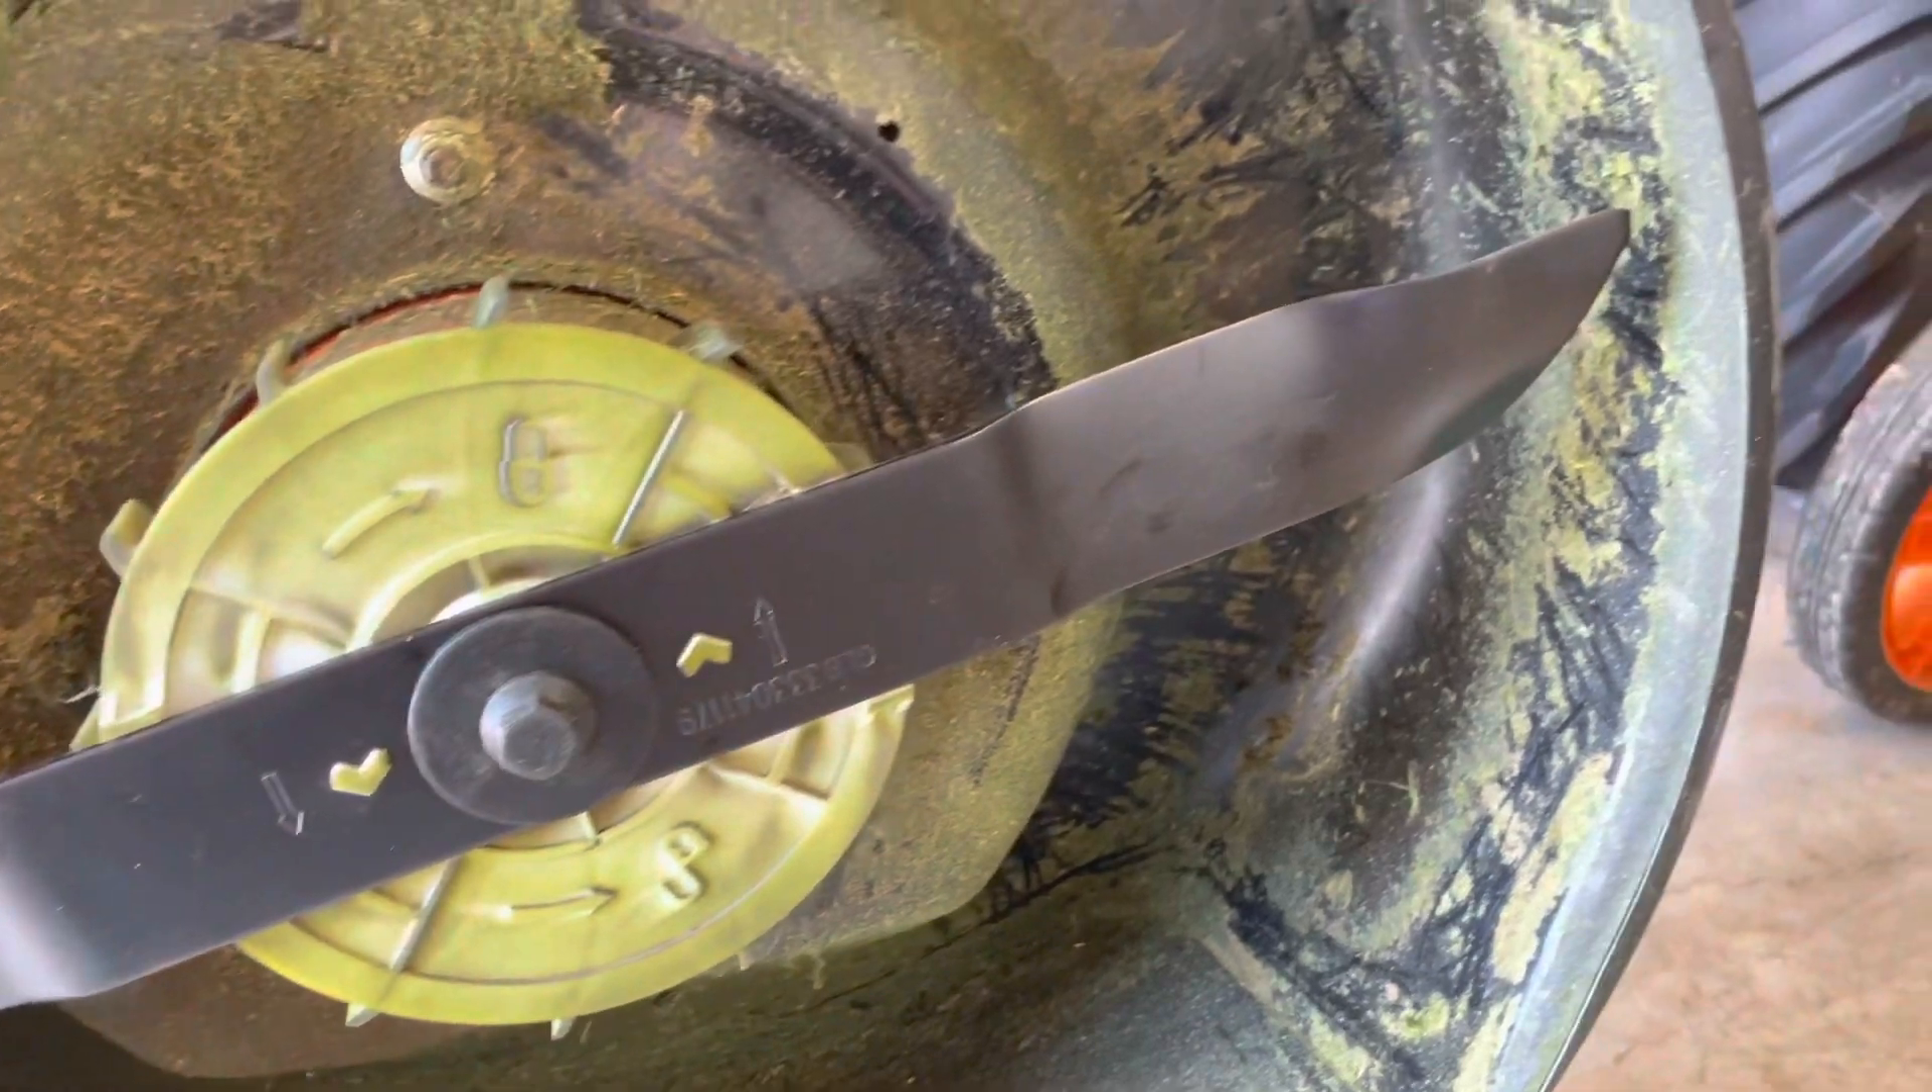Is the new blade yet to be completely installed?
No.